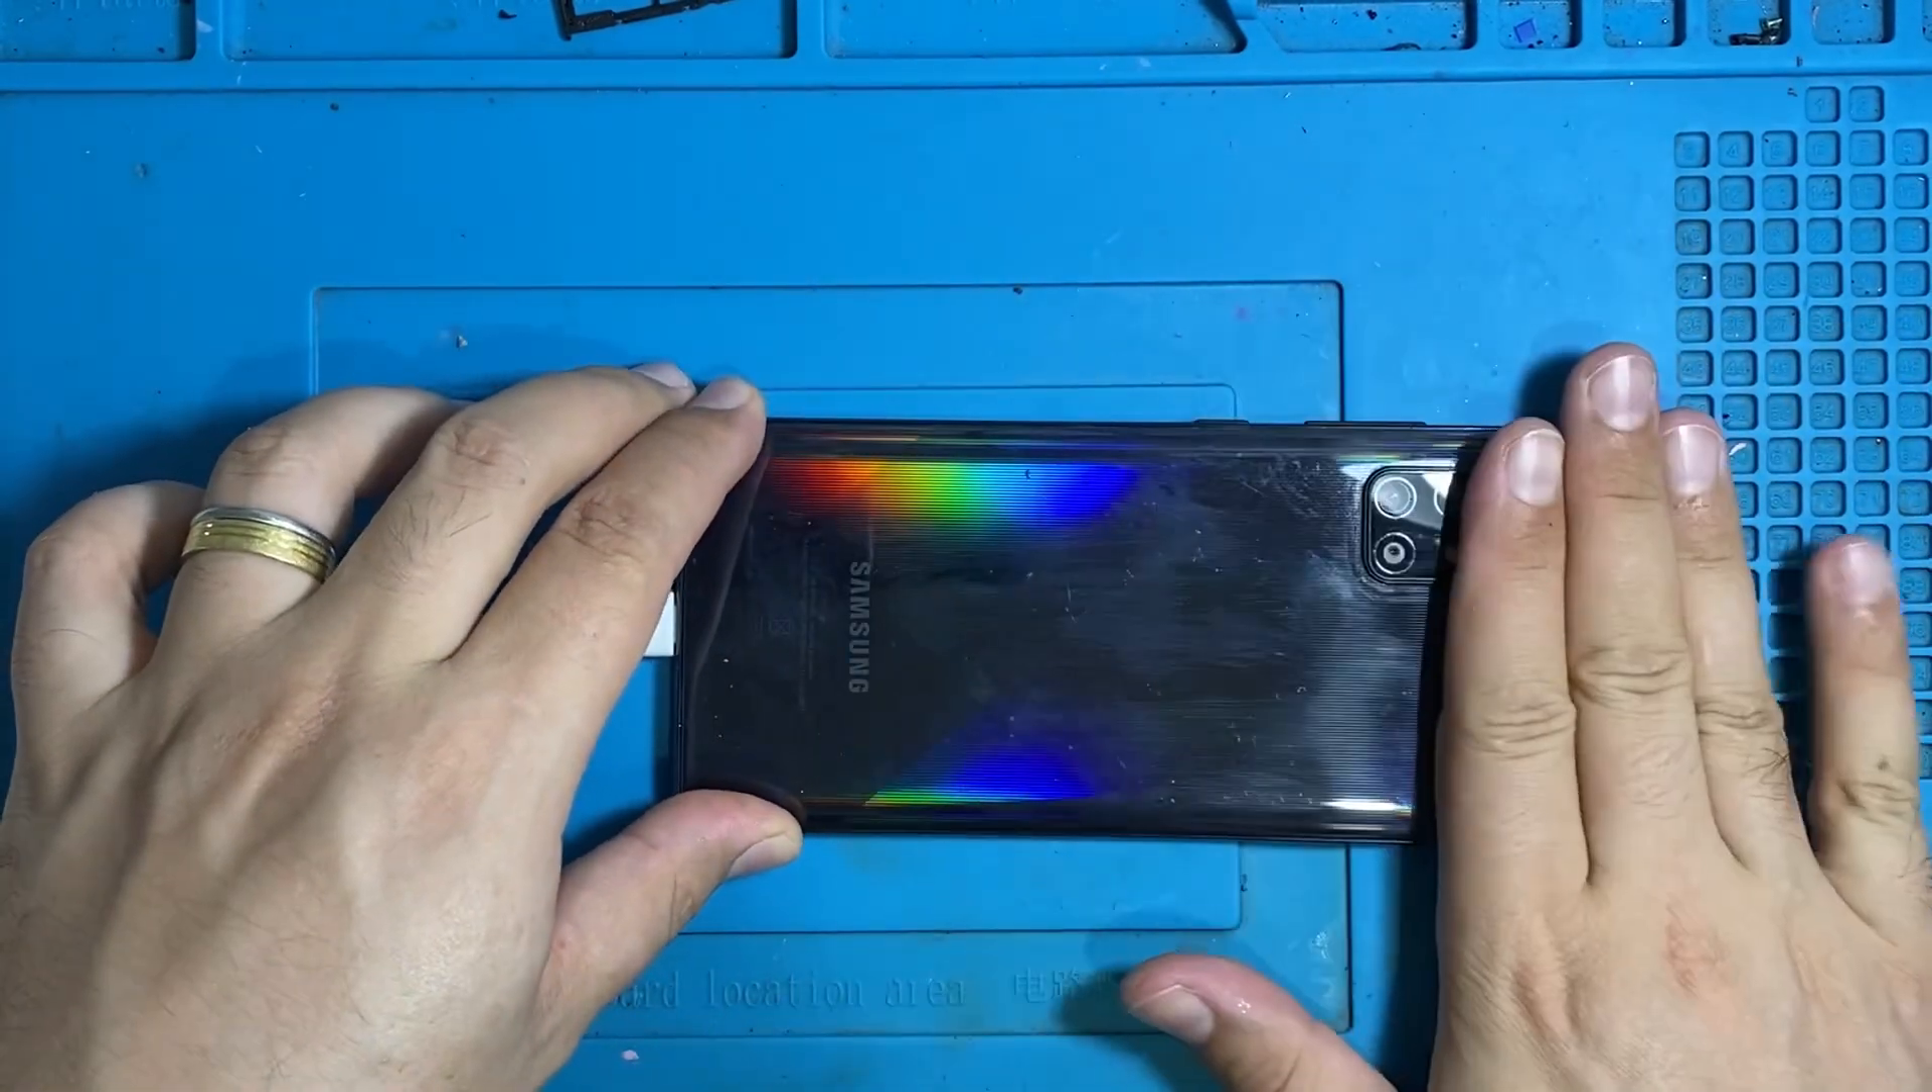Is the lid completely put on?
Yes.